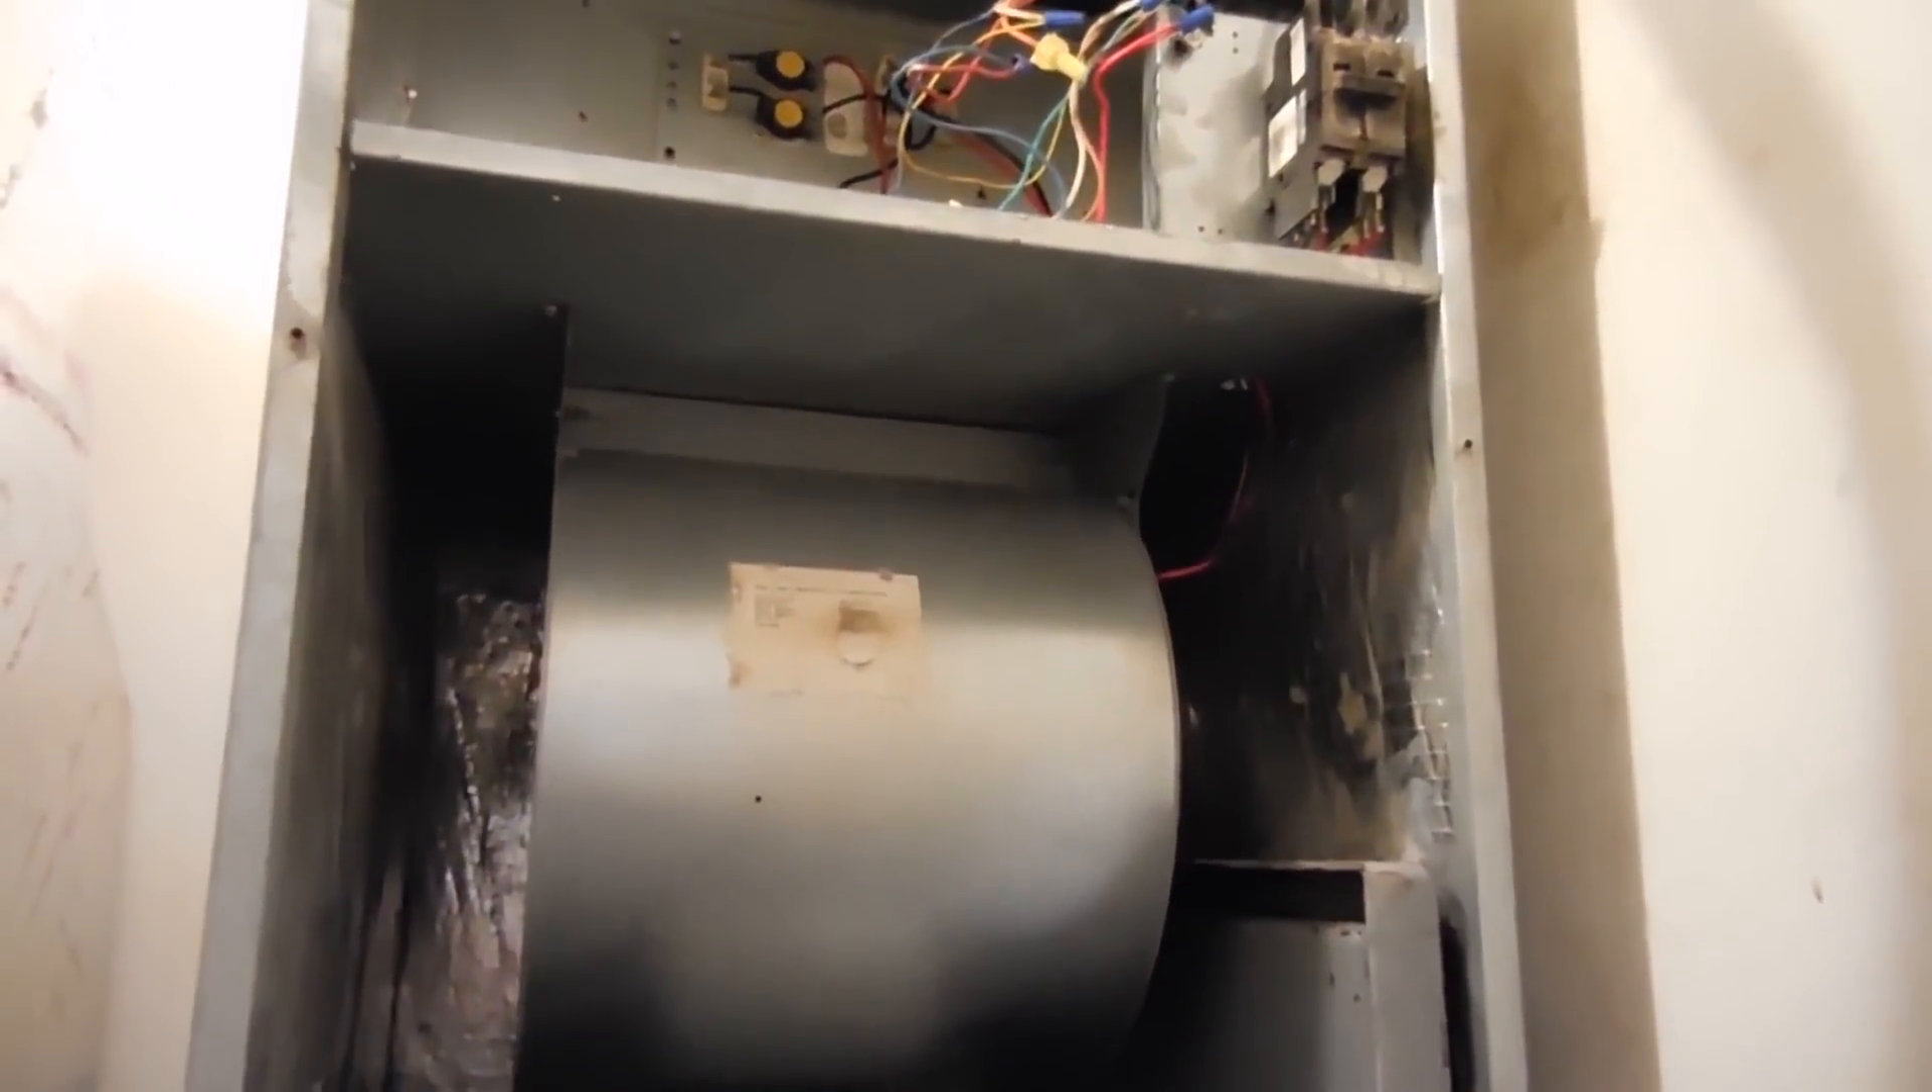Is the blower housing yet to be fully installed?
No.